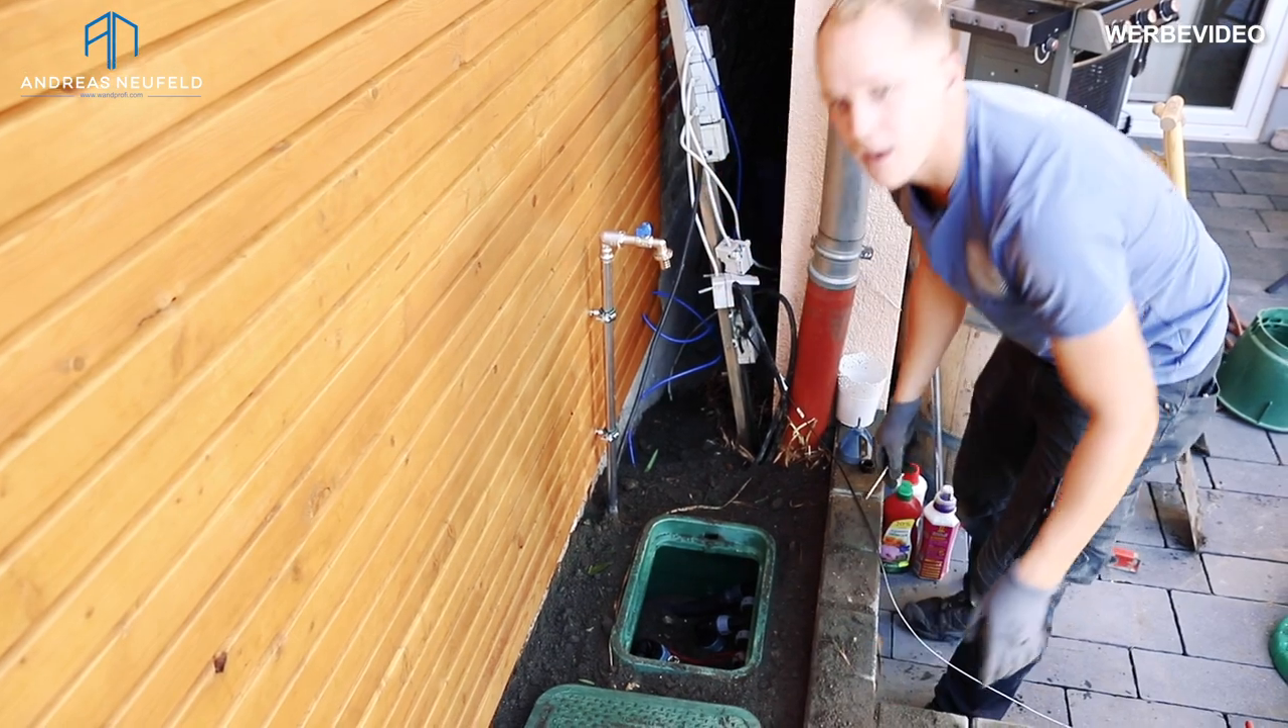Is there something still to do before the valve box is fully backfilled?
No.